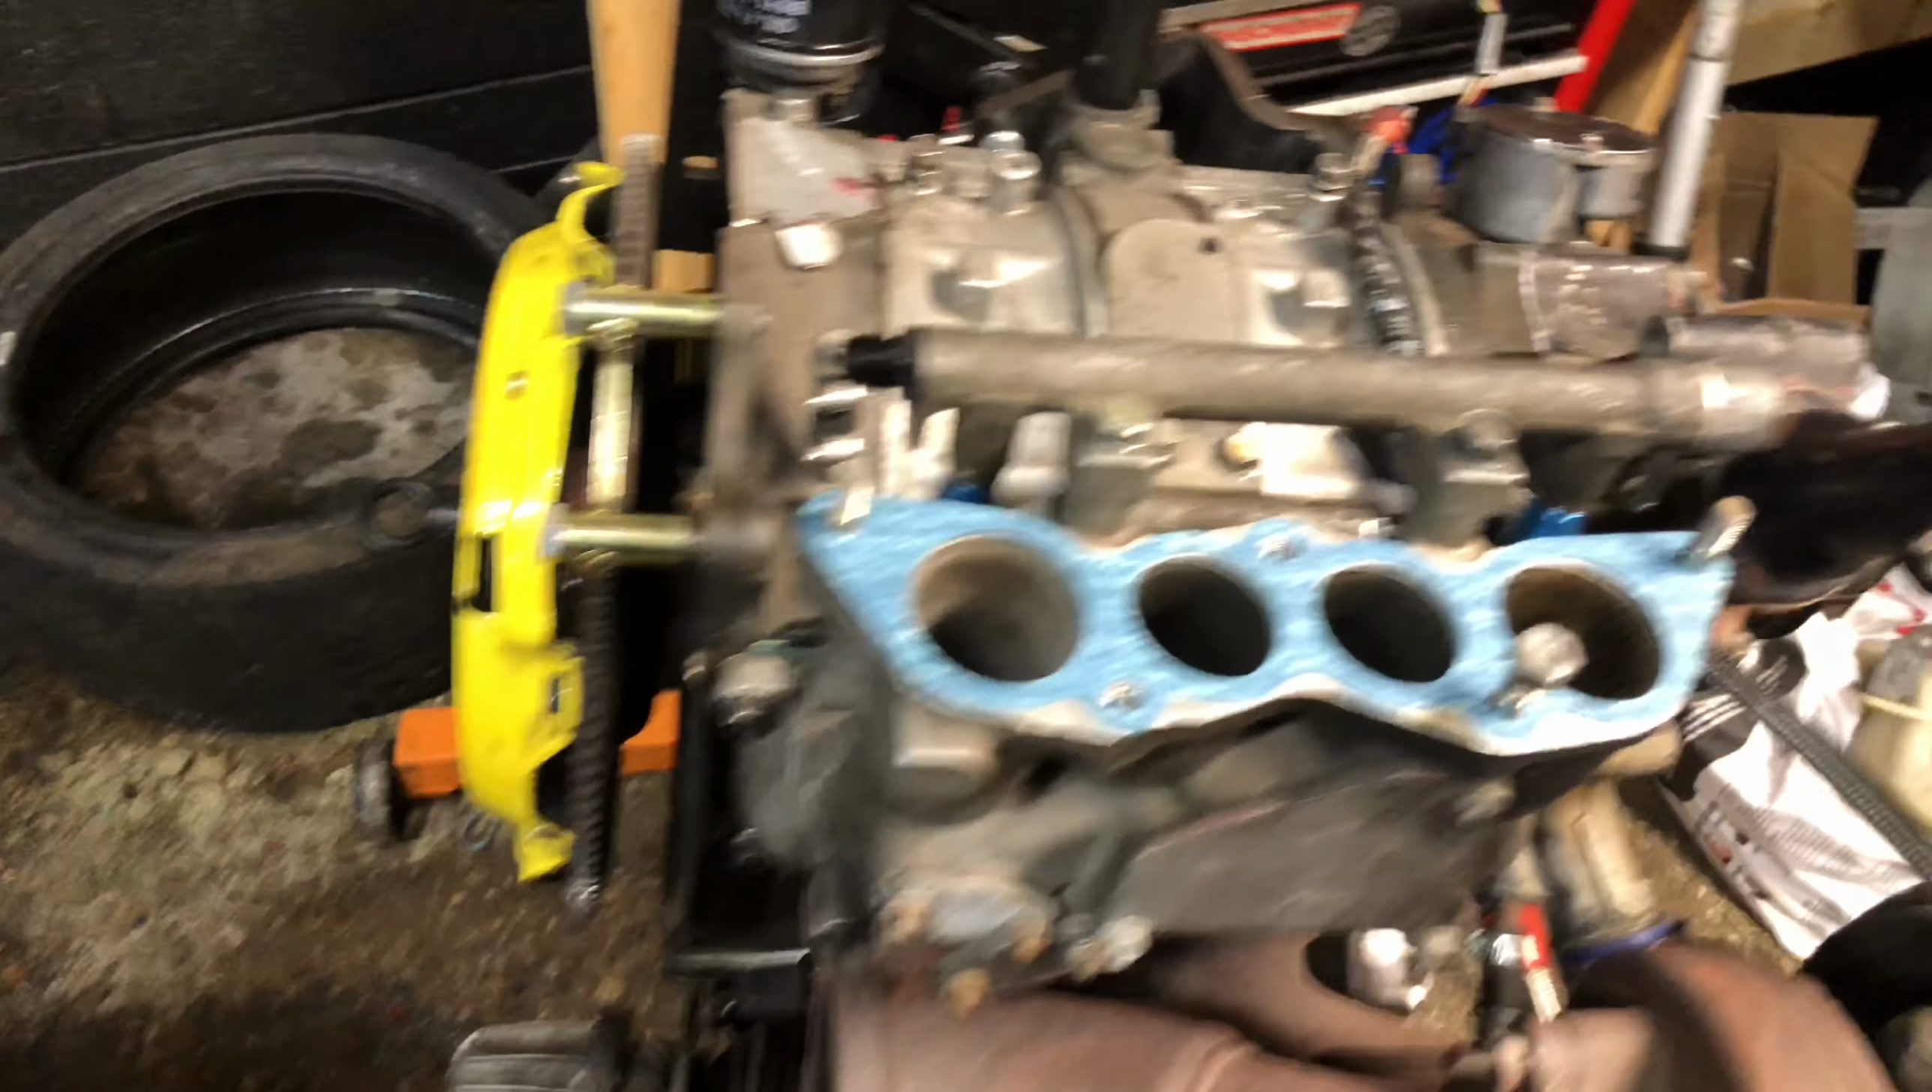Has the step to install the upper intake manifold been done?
No.